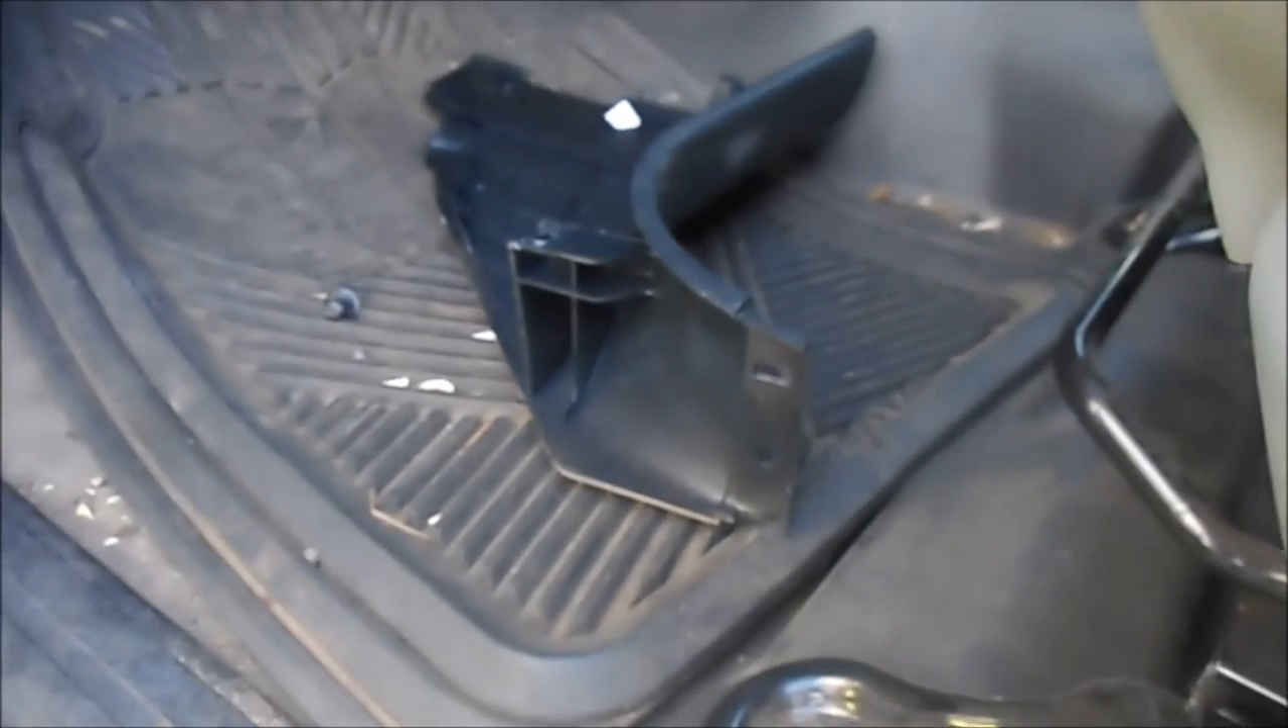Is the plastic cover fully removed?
Yes.